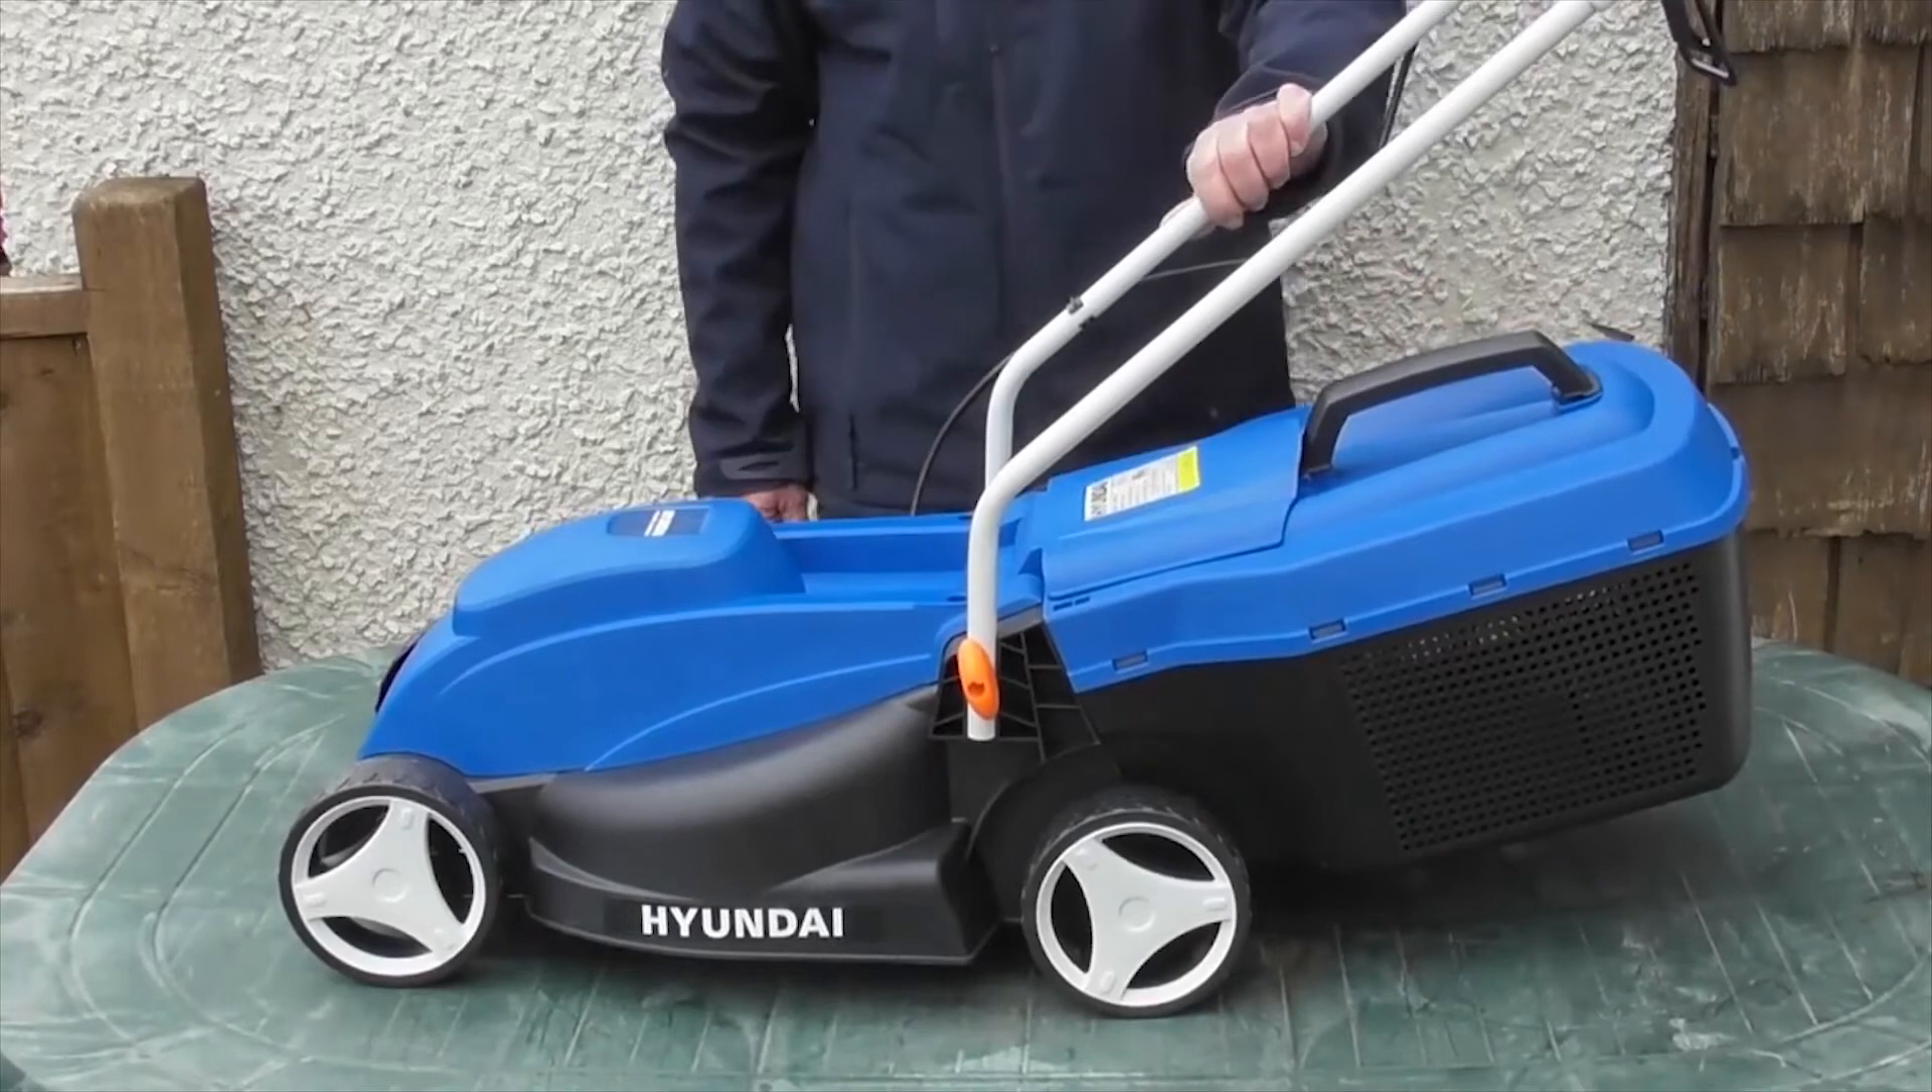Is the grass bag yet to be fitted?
No.